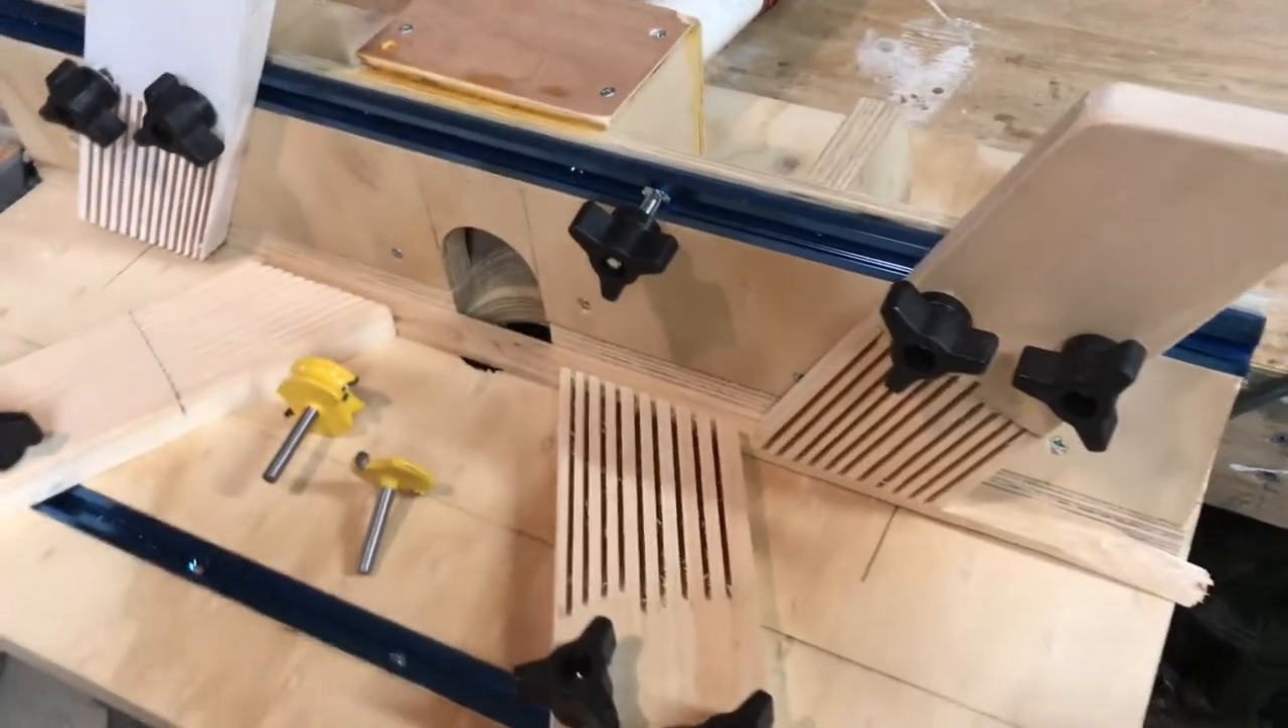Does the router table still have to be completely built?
No.